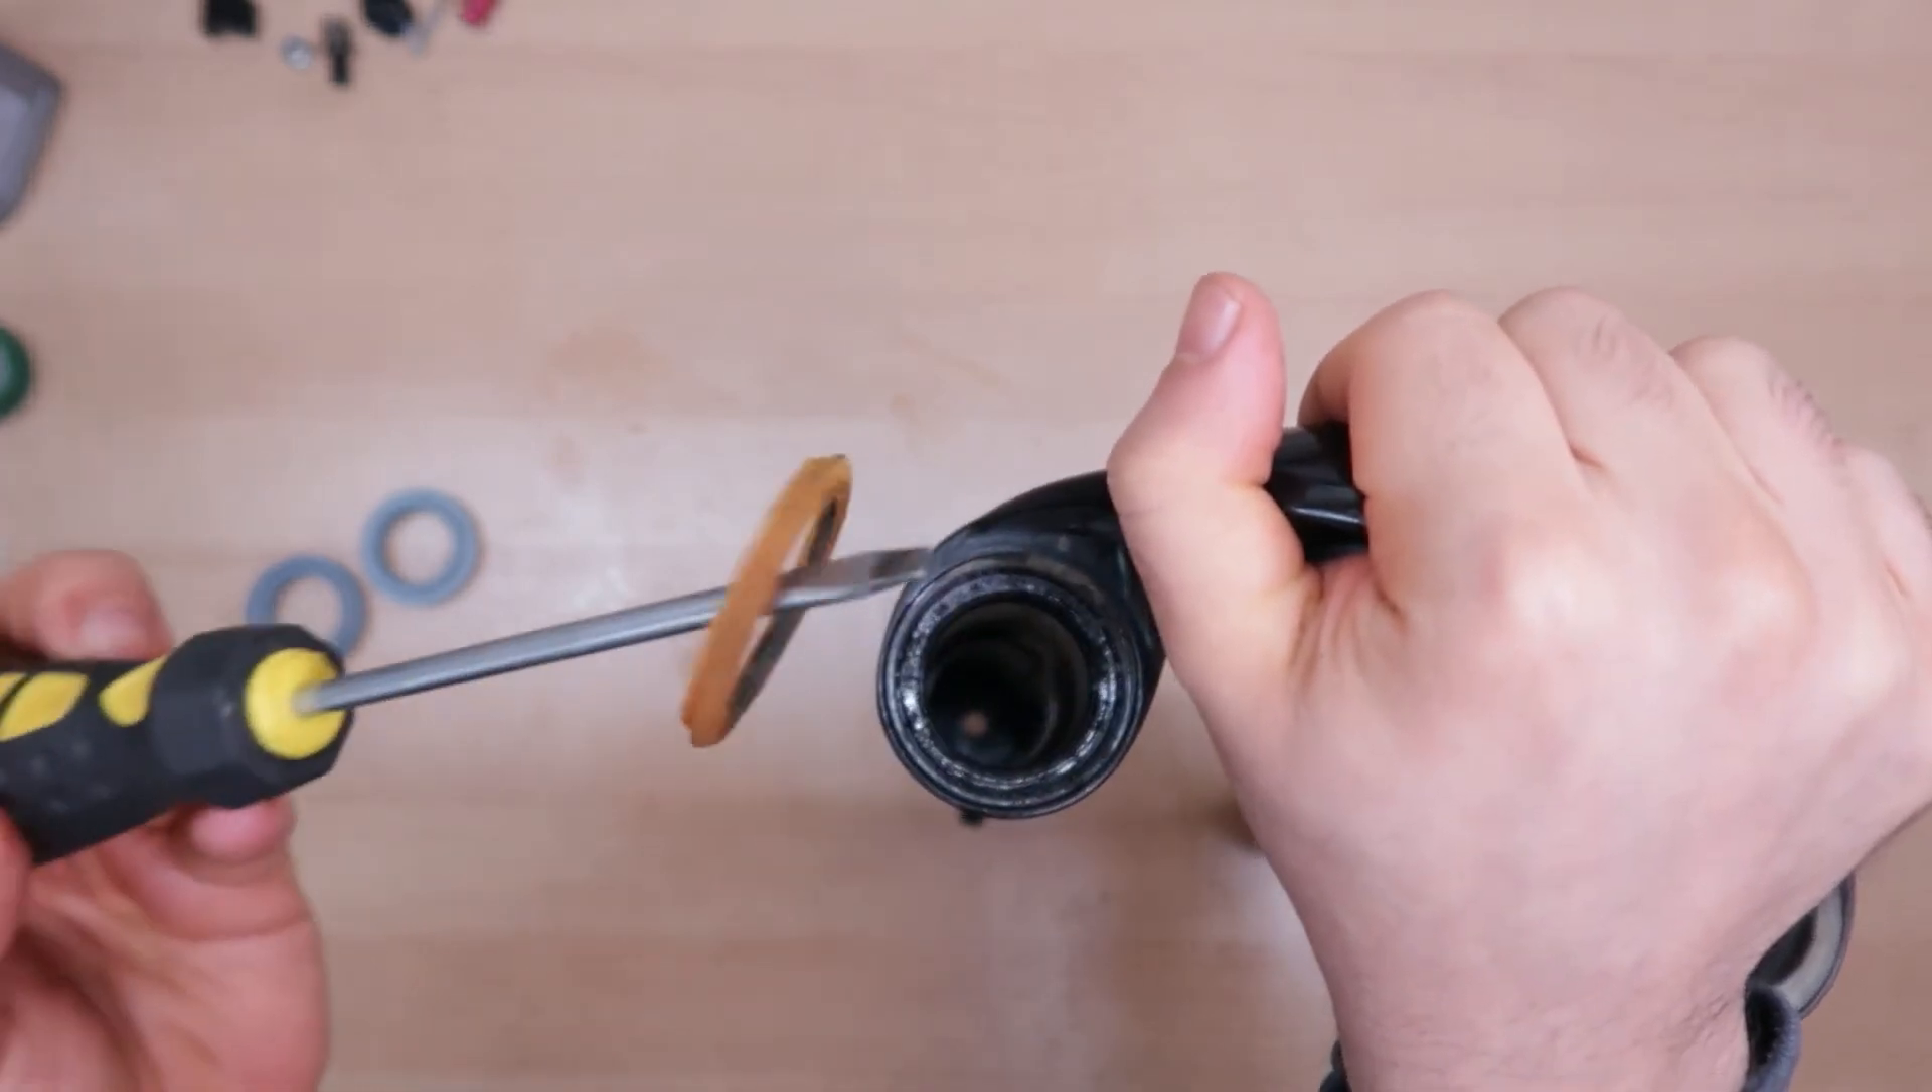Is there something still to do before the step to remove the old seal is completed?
No.